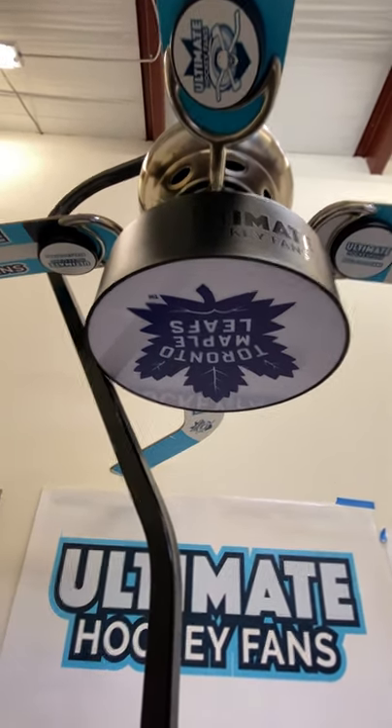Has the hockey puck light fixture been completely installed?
Yes.